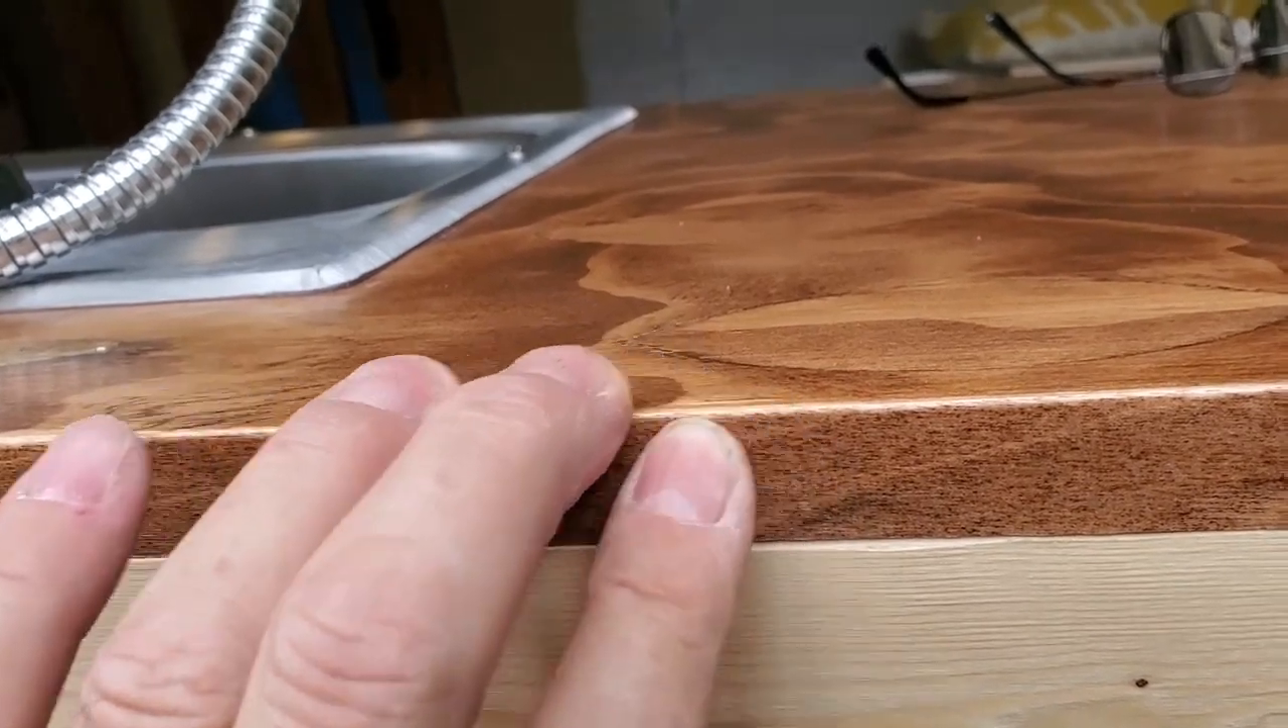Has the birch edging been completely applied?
Yes.